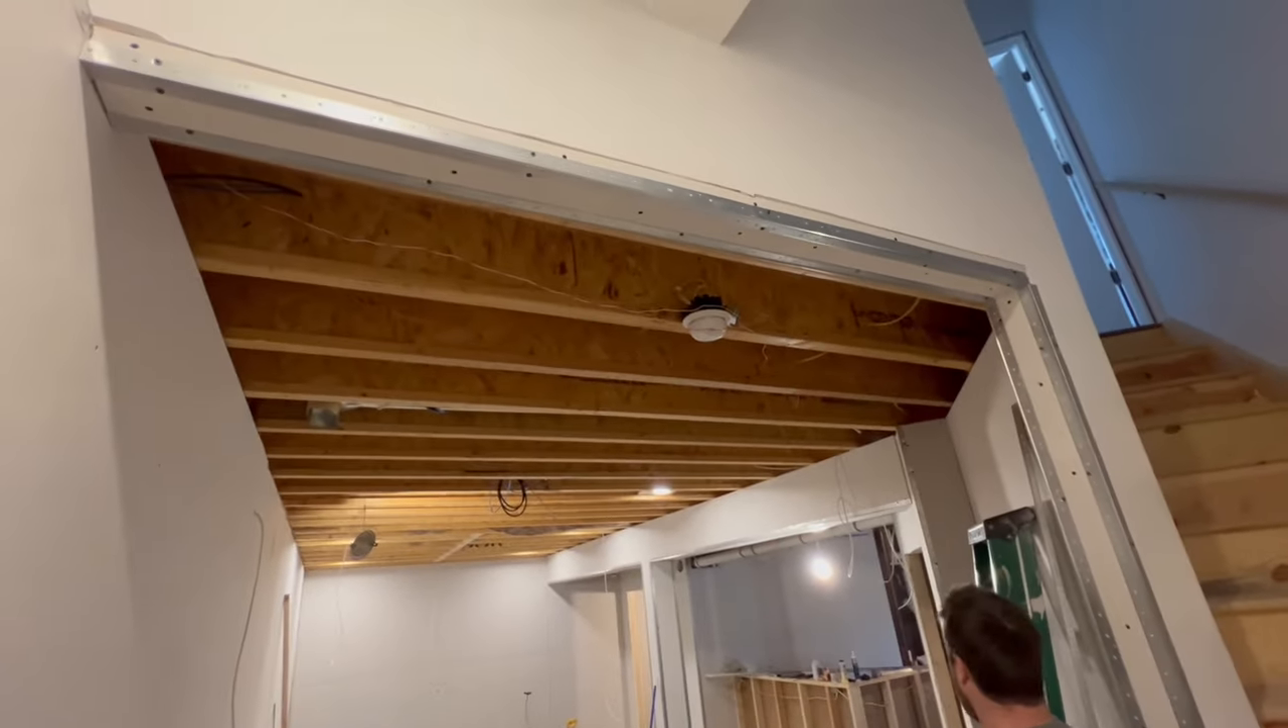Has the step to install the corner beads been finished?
Yes.